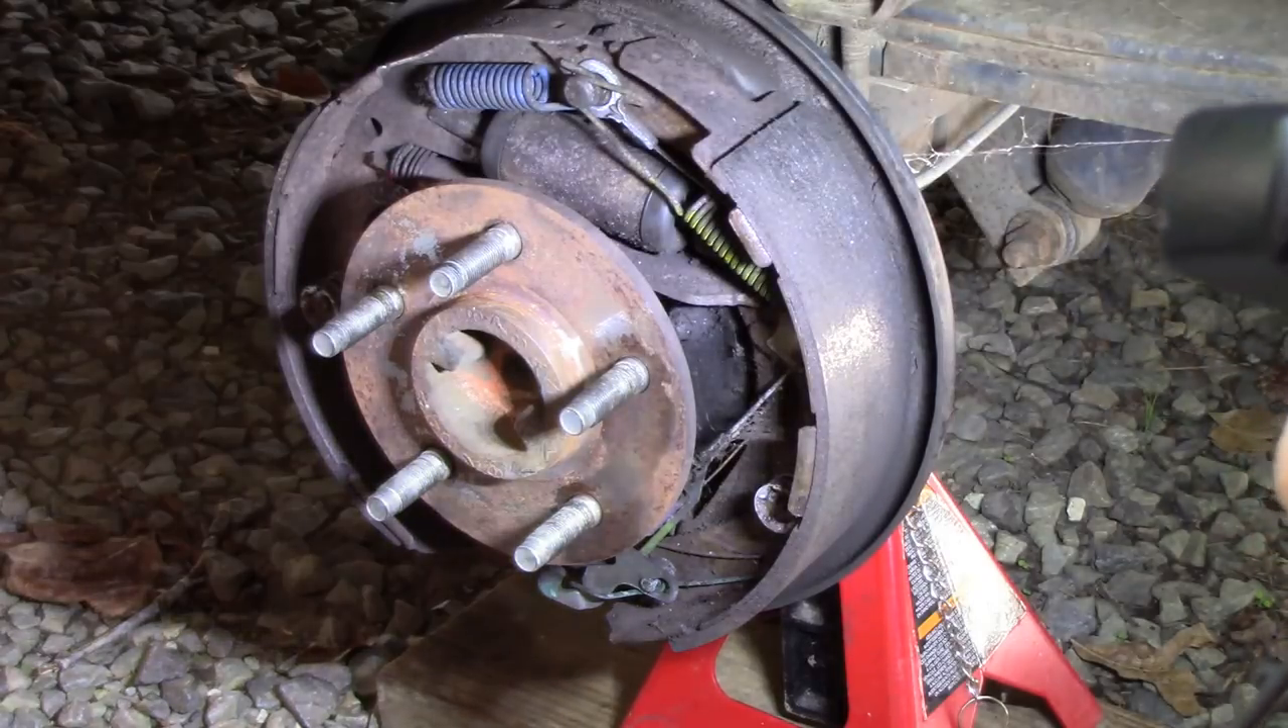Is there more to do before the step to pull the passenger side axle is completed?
Yes.